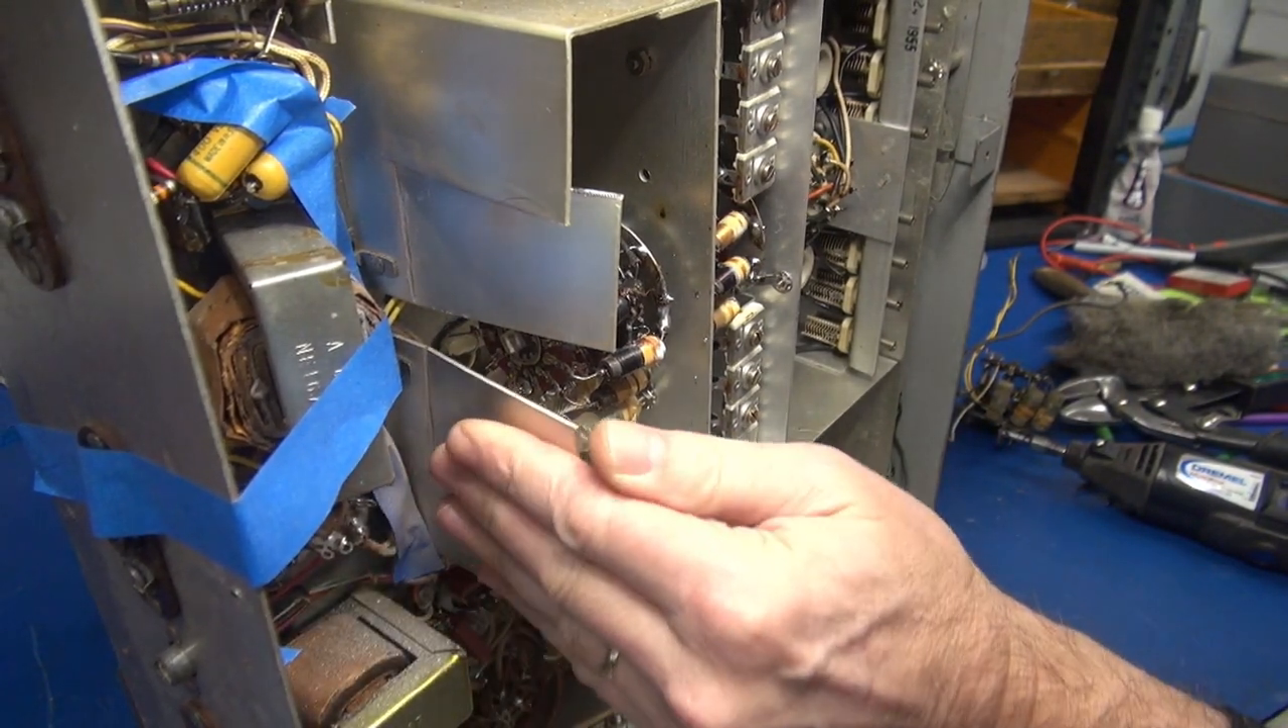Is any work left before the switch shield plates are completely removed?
Yes.